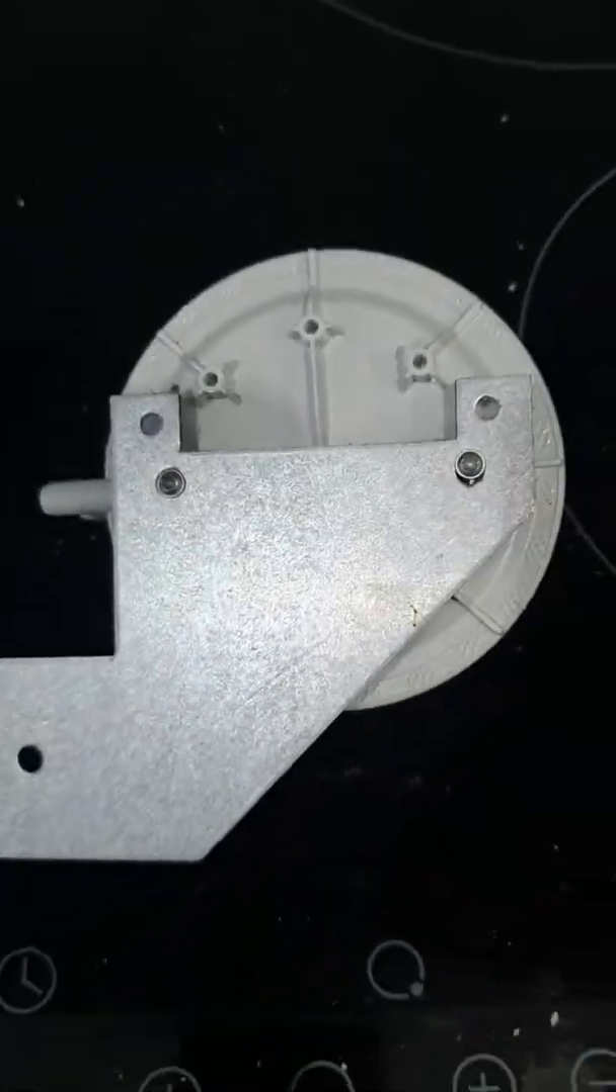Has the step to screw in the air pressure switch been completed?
Yes.